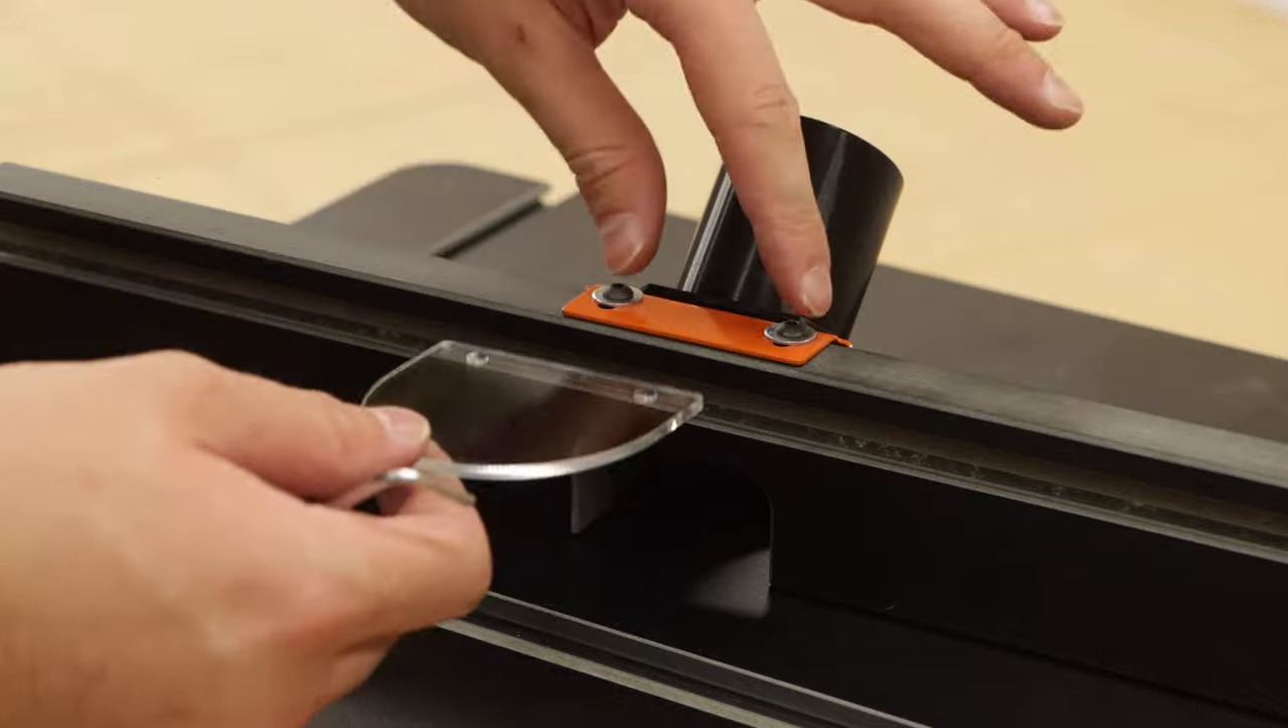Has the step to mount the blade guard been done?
No.